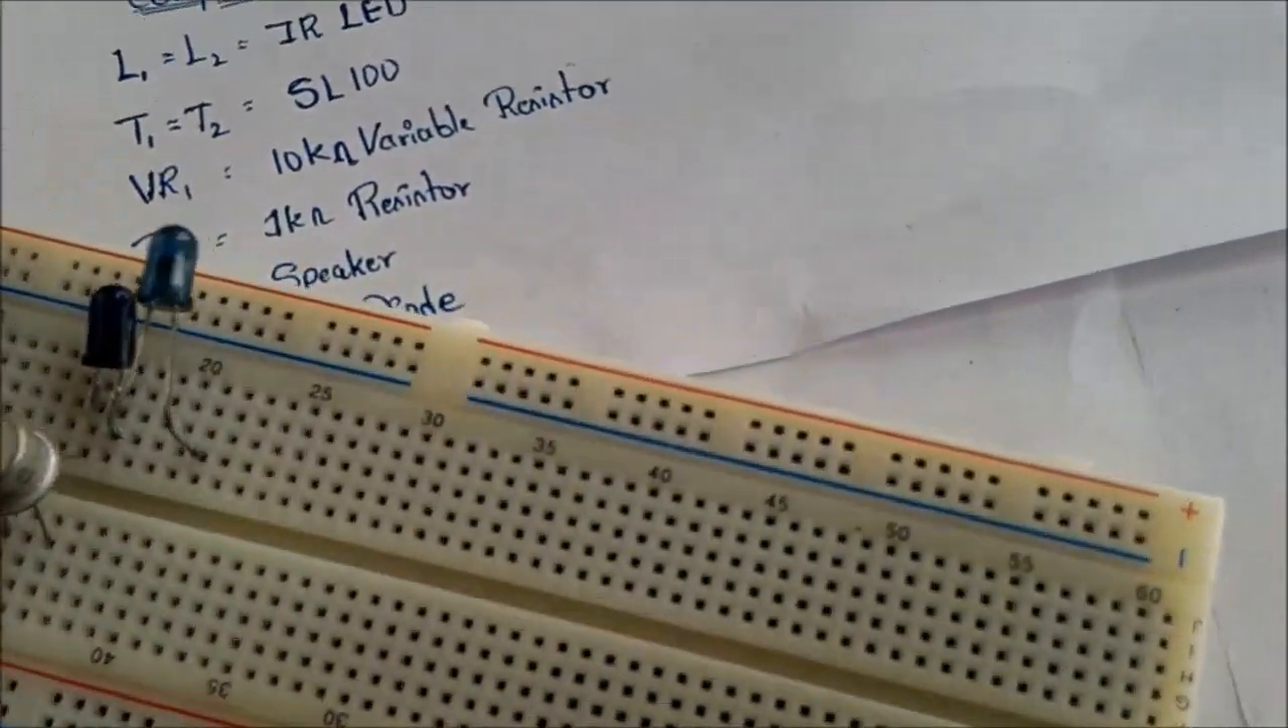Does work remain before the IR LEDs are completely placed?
No.